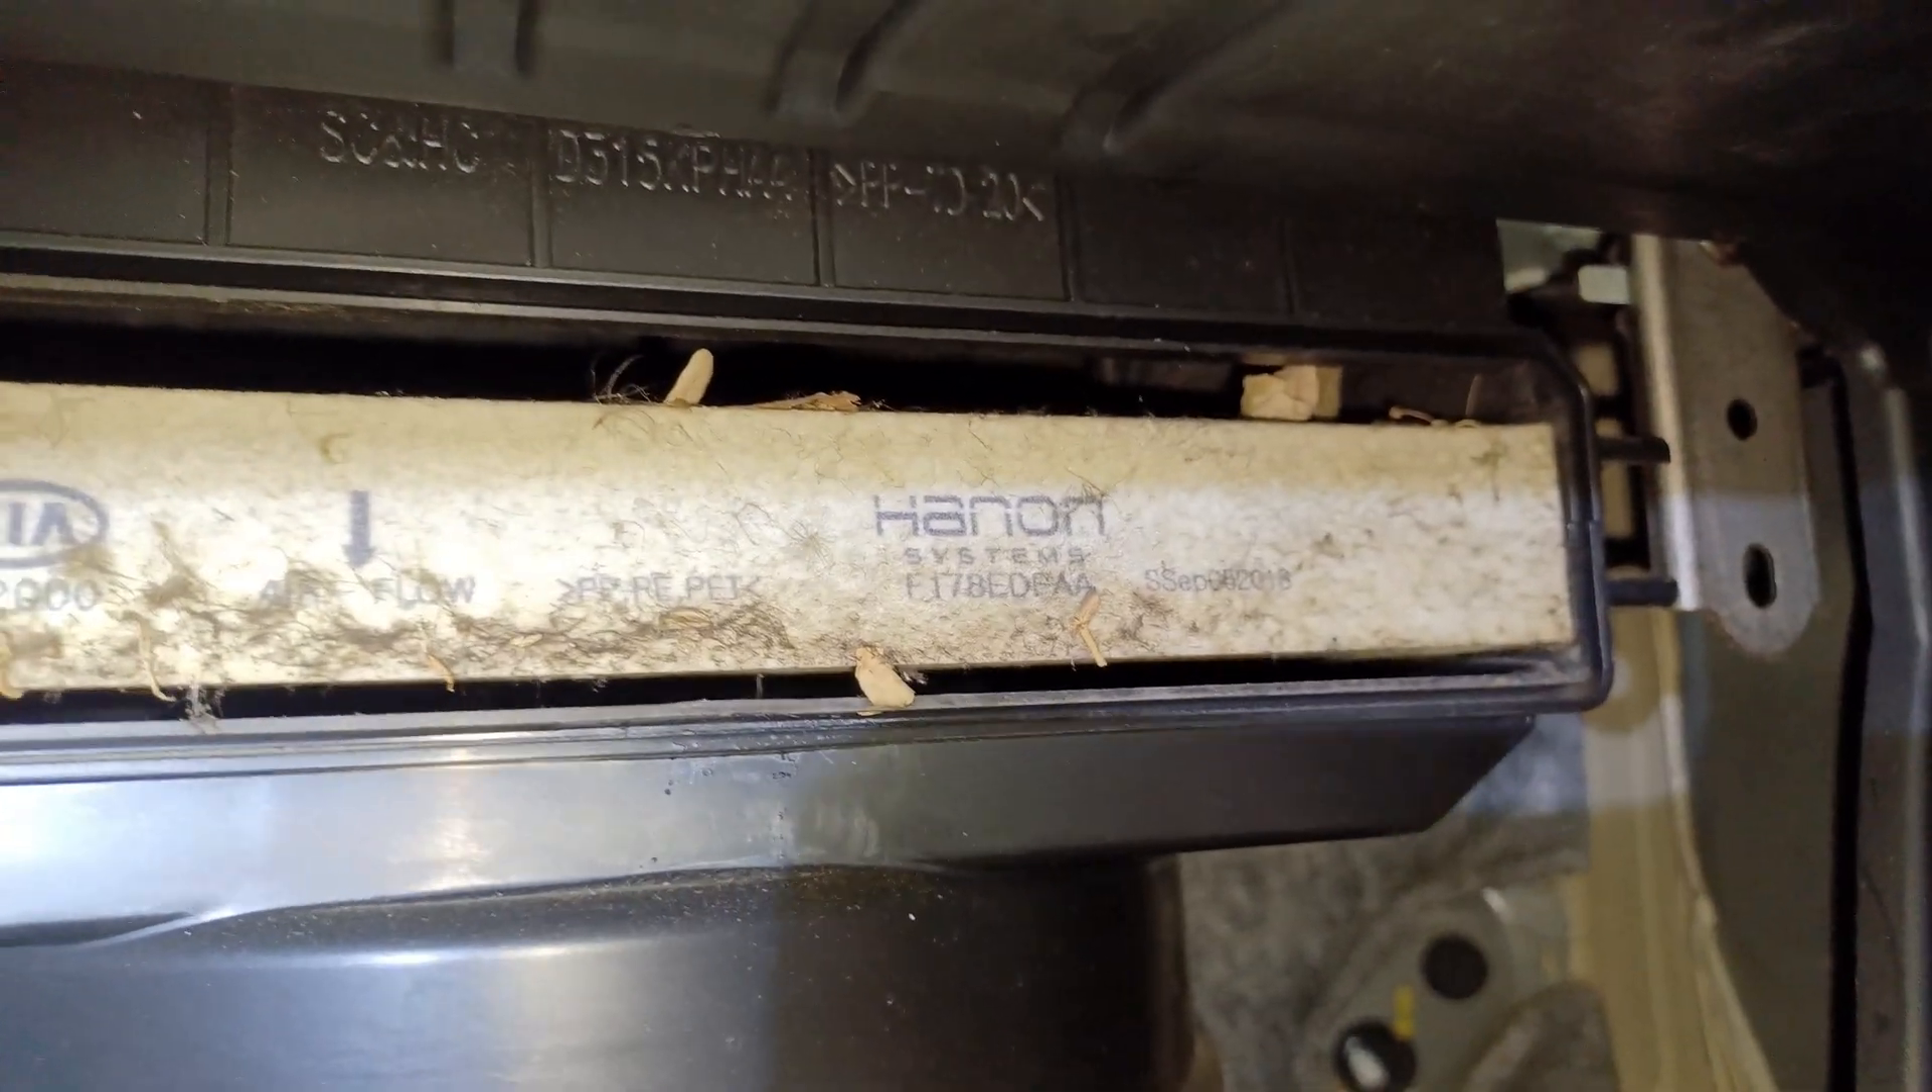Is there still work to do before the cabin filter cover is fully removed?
No.